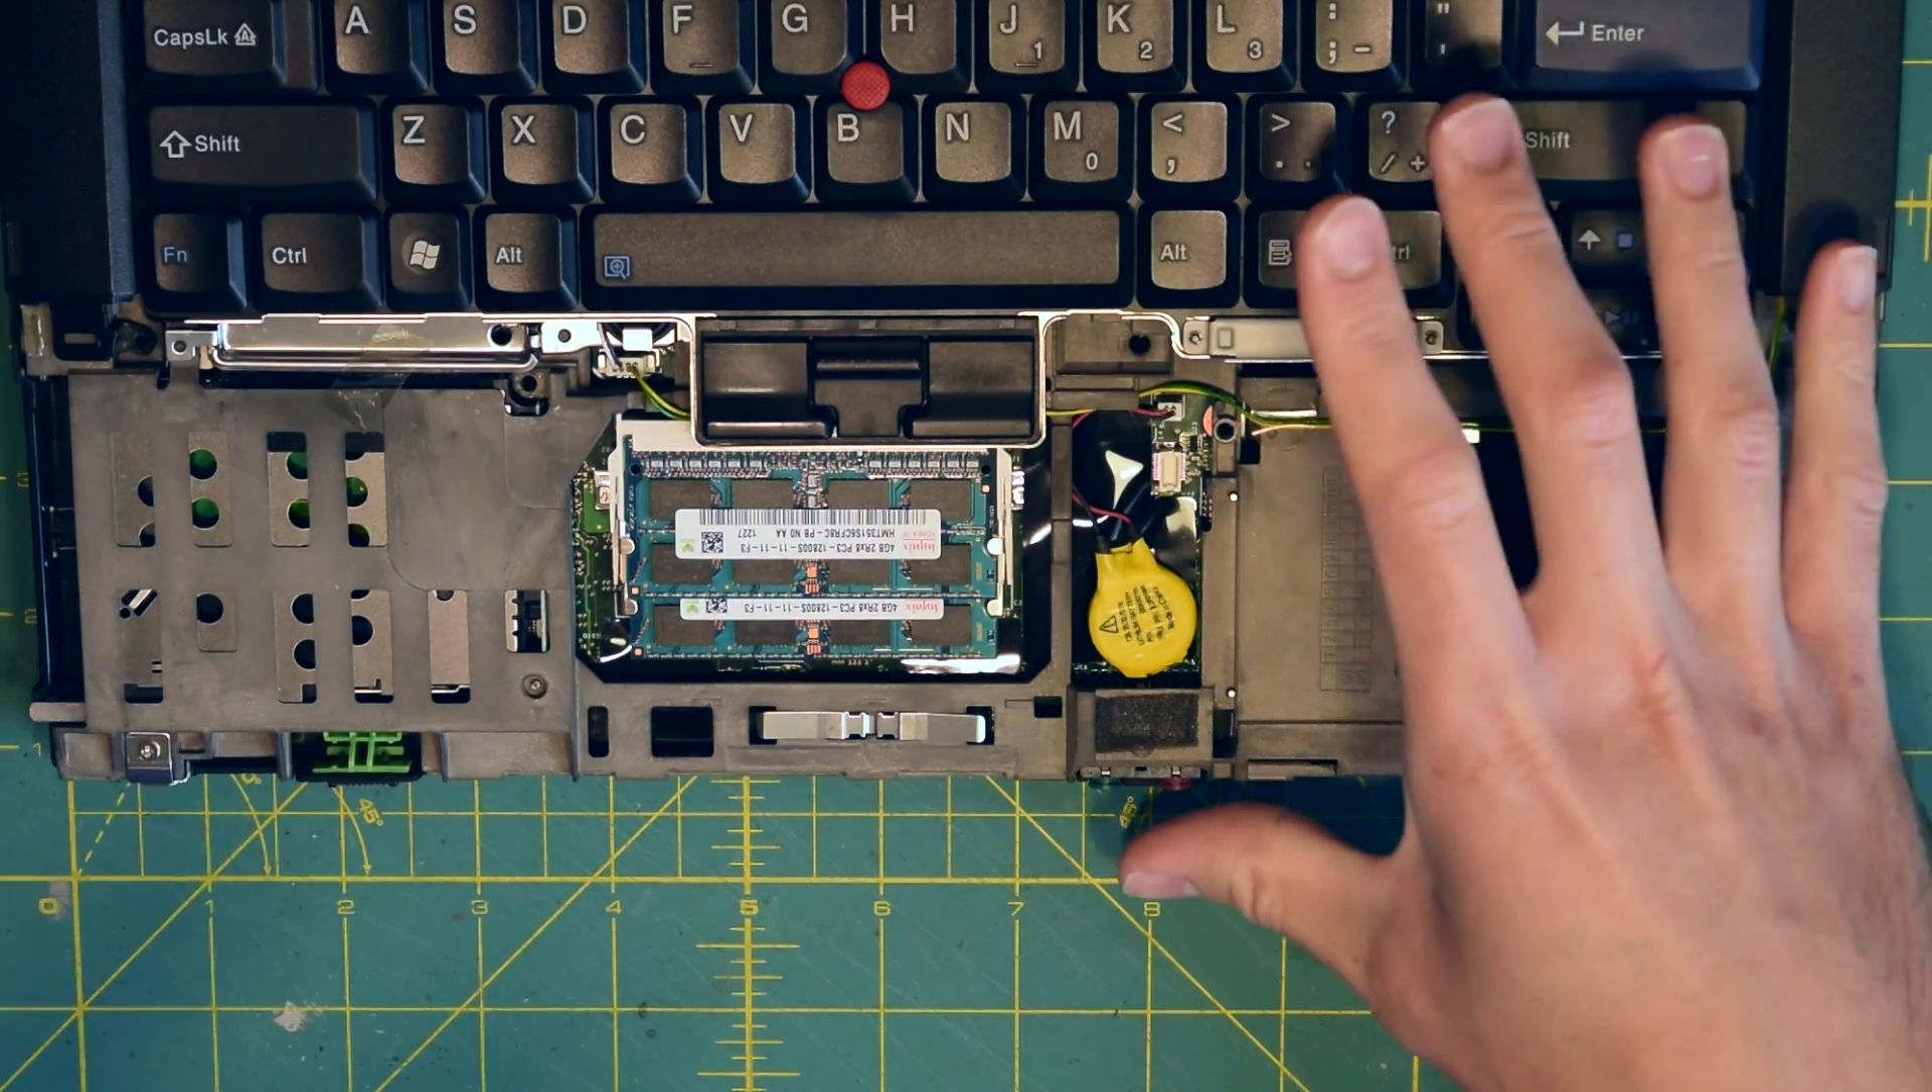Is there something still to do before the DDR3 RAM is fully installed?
No.